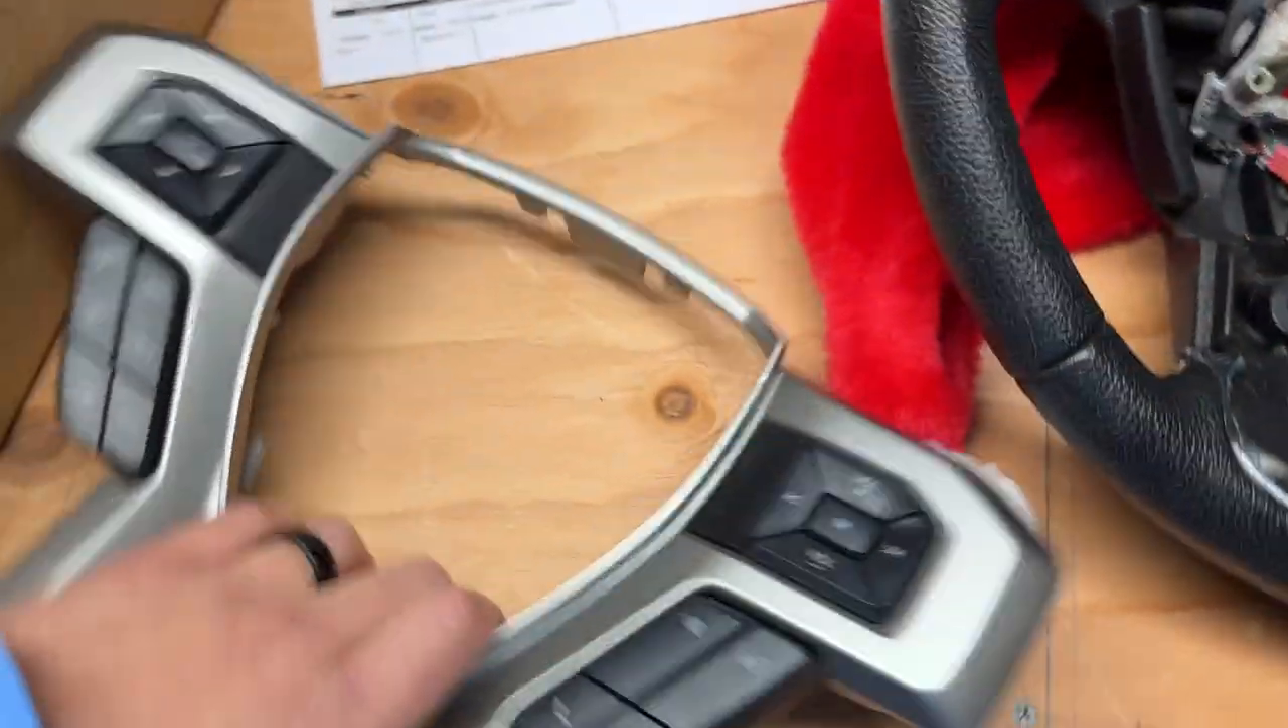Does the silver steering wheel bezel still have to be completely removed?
No.